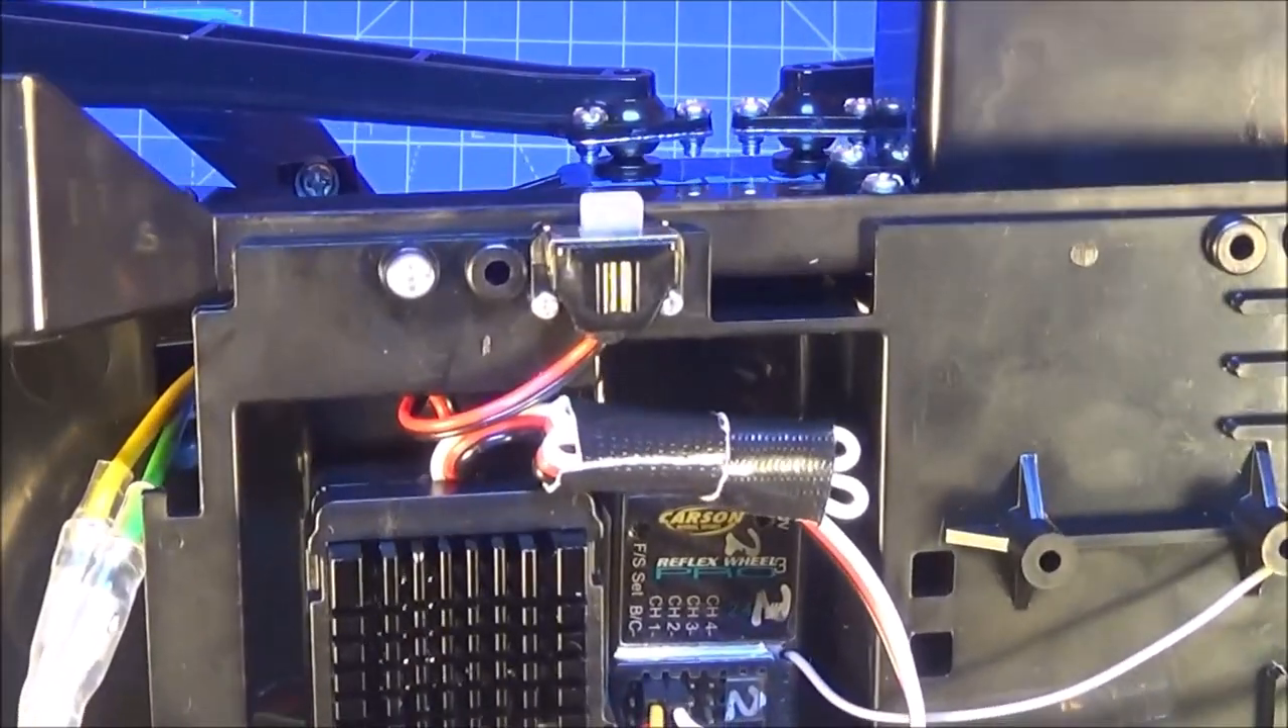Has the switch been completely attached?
Yes.